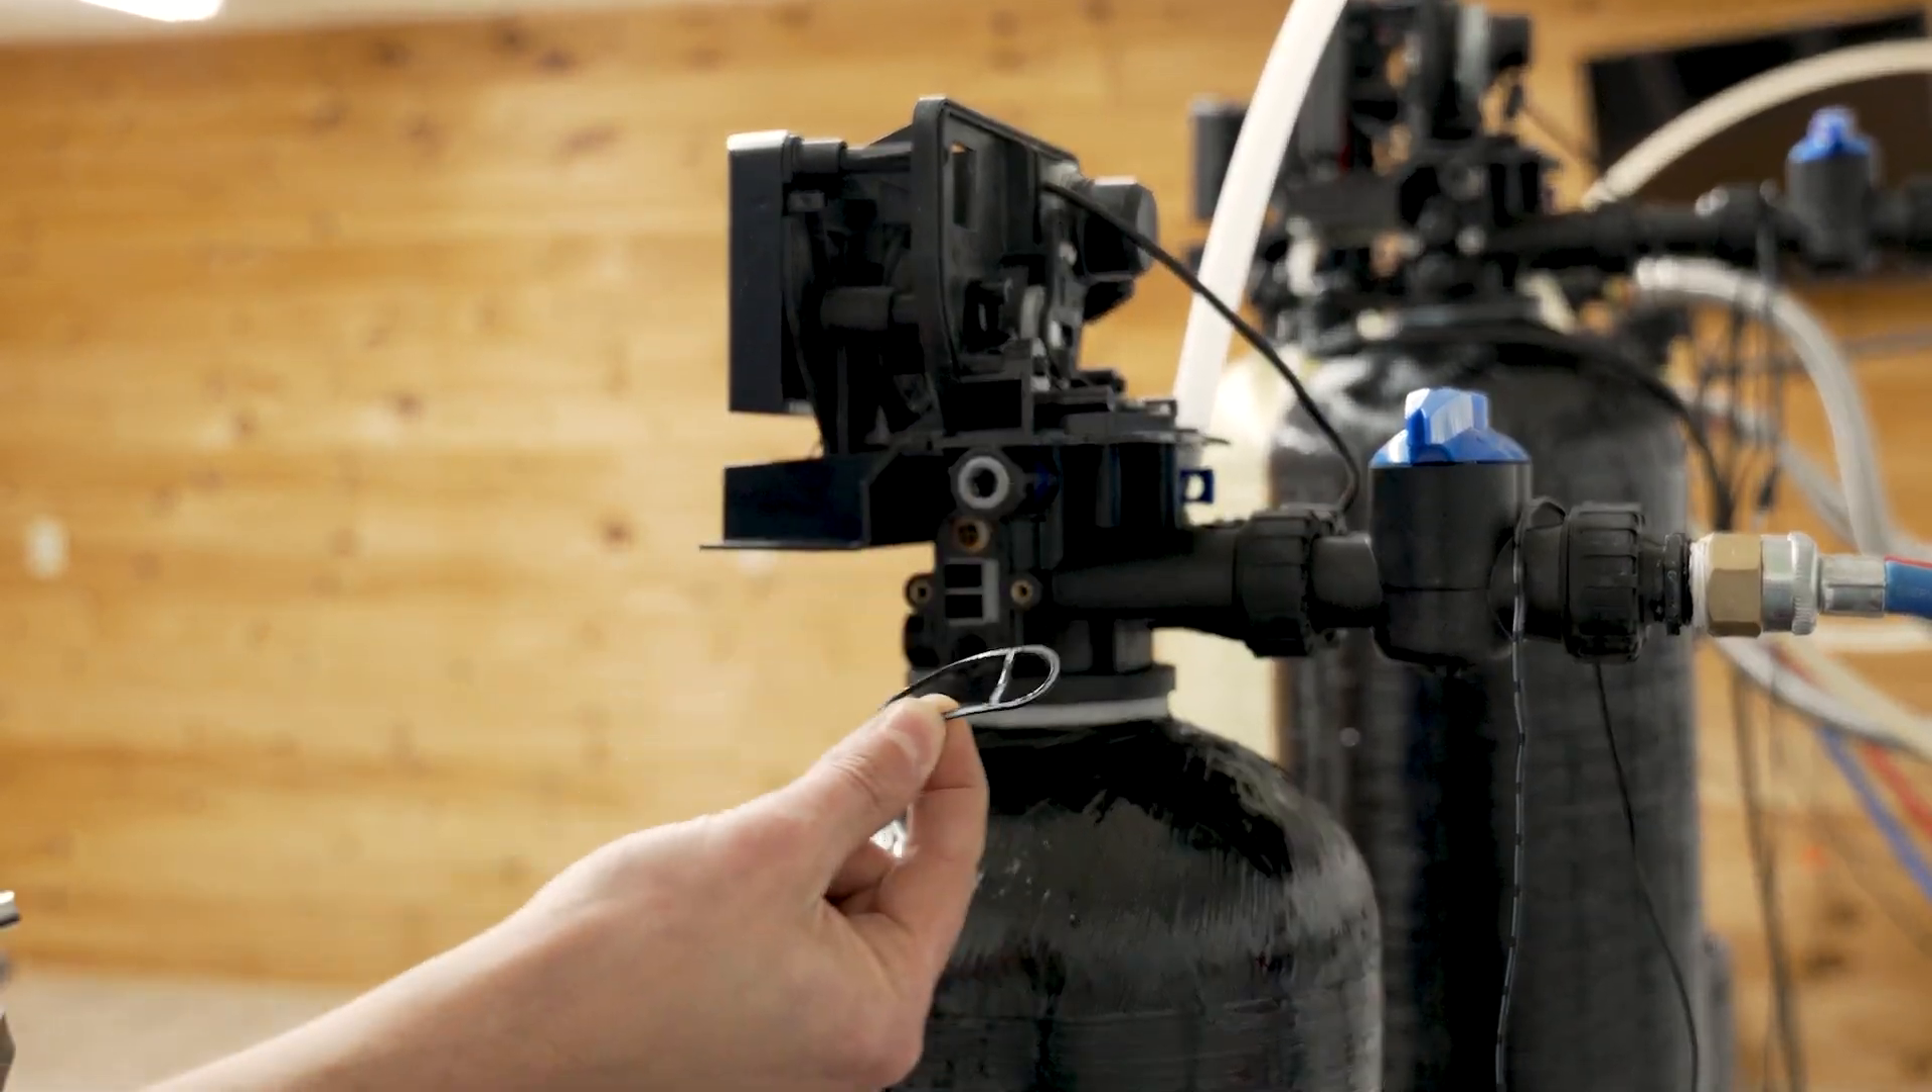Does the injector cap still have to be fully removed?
No.